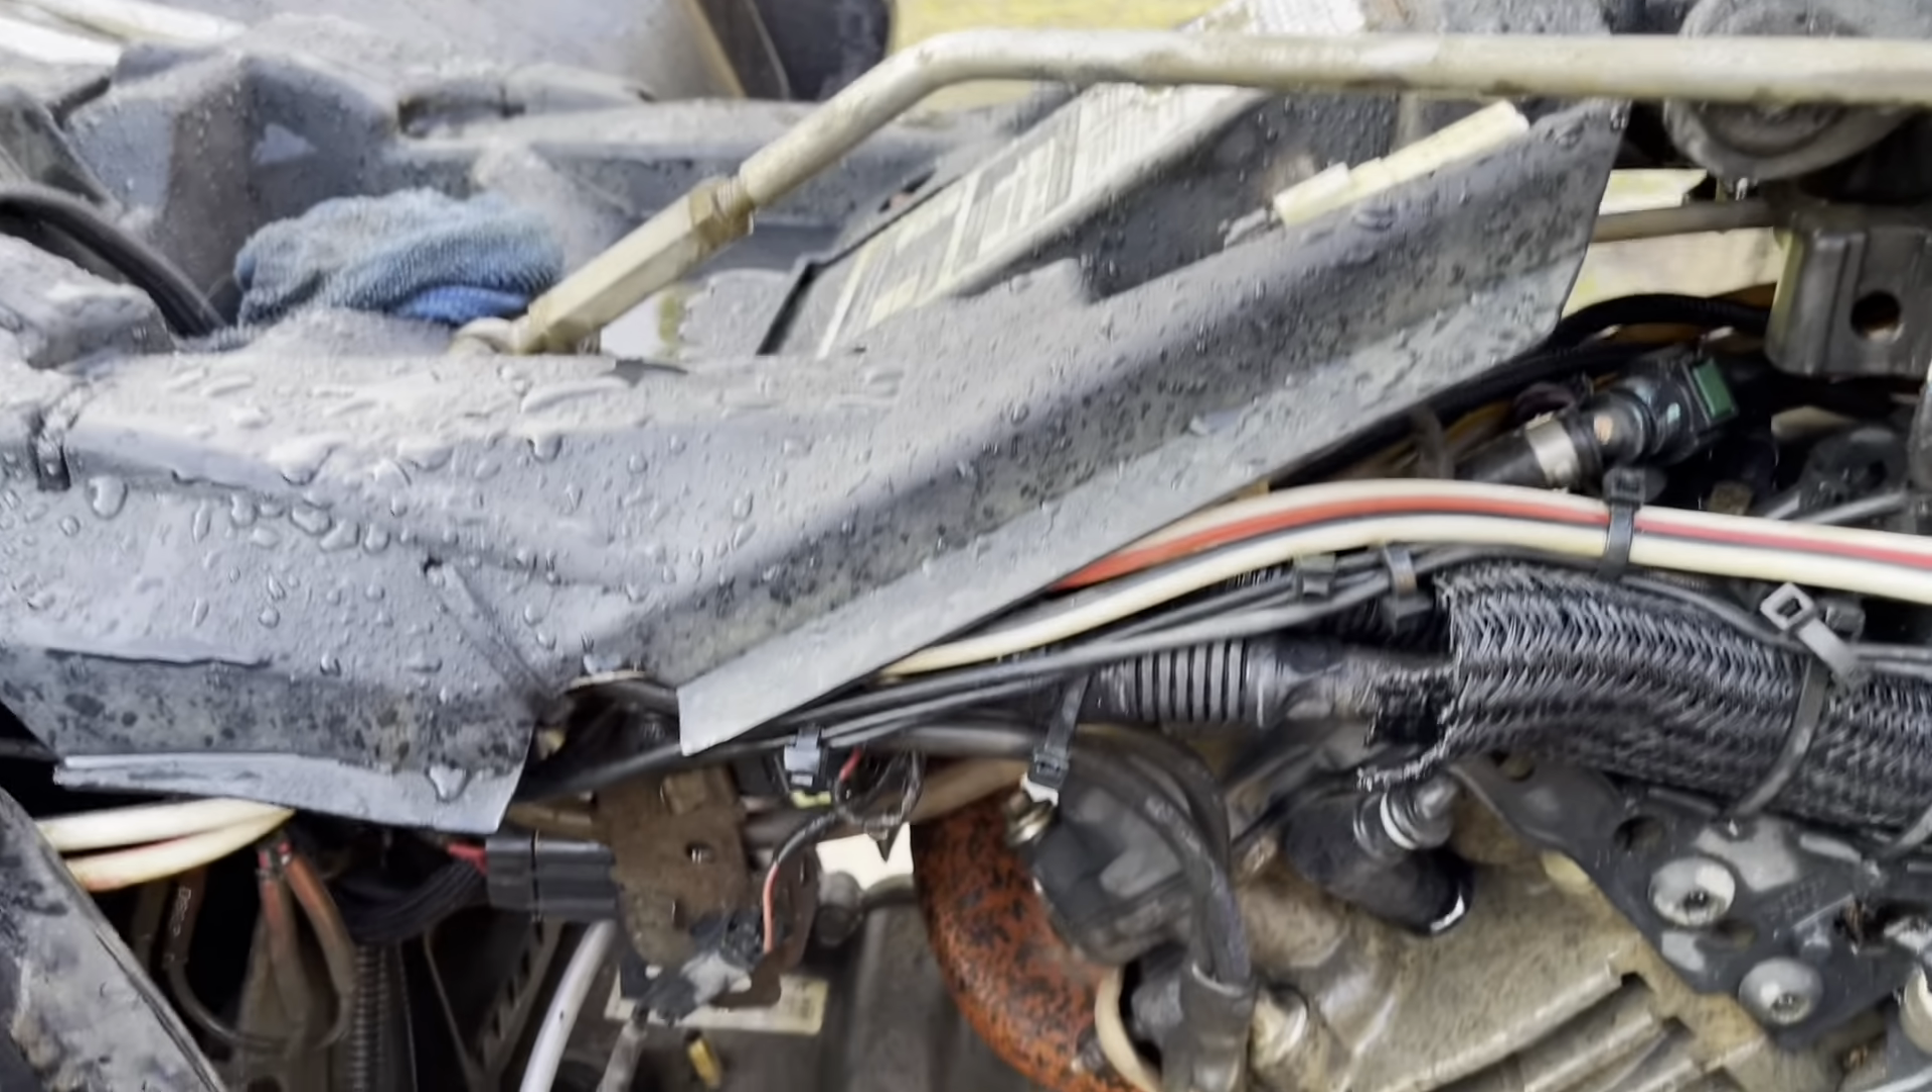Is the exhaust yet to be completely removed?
Yes.